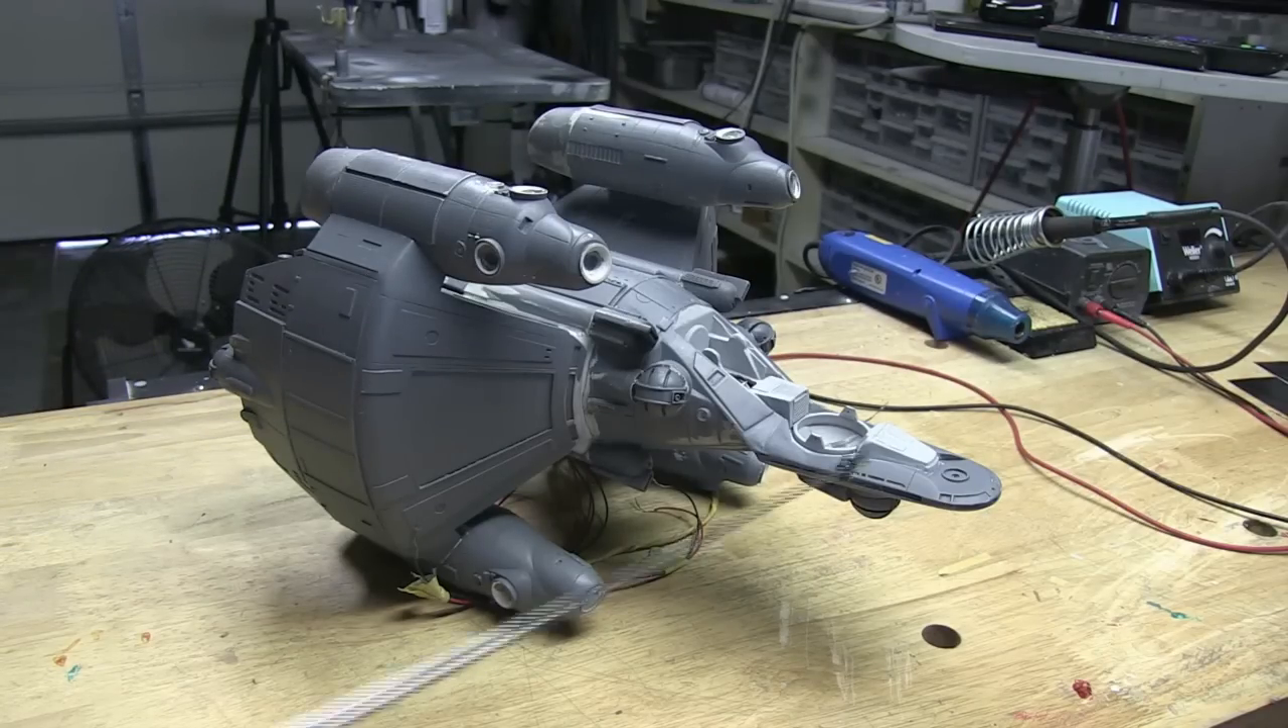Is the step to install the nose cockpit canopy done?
No.